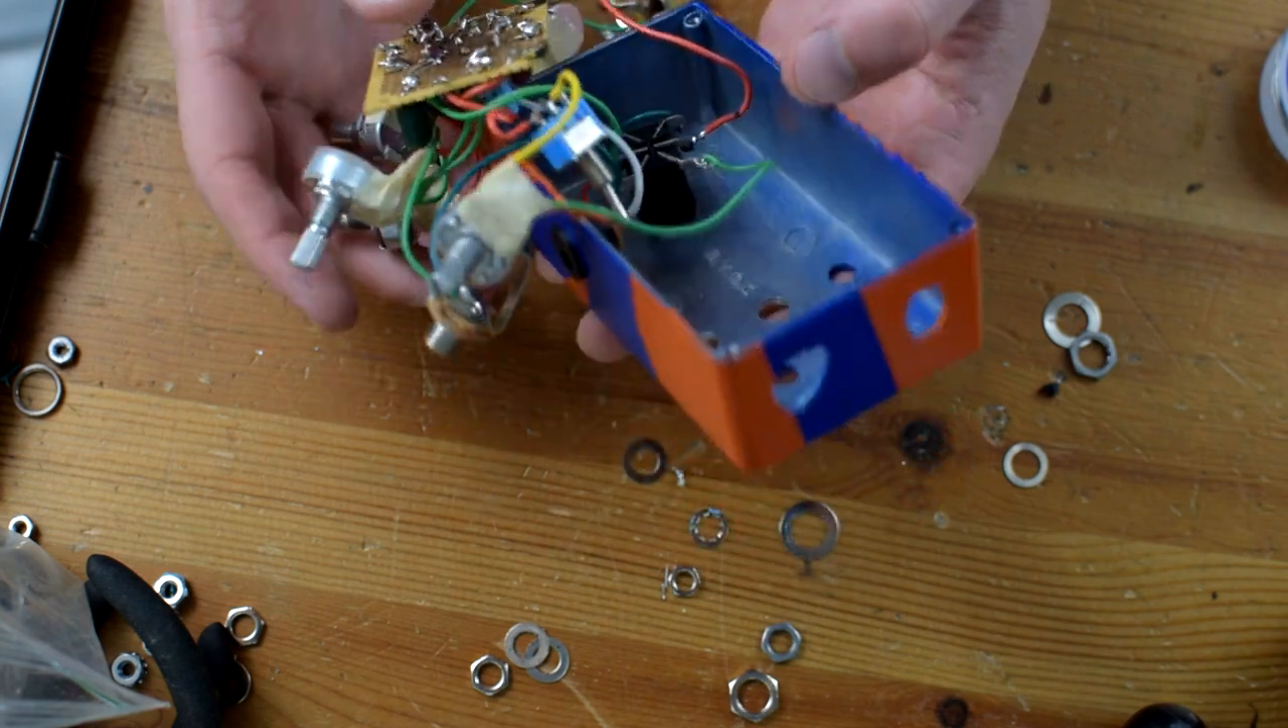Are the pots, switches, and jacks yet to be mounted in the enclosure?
Yes.